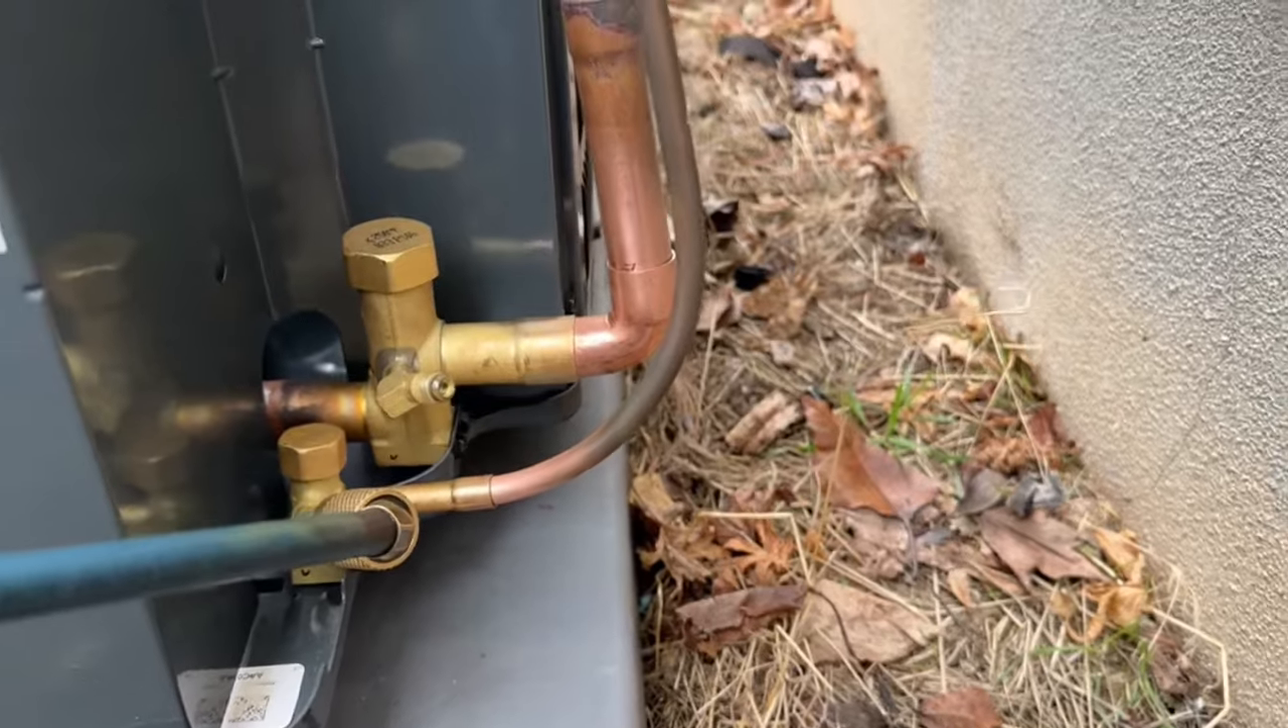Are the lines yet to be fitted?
No.